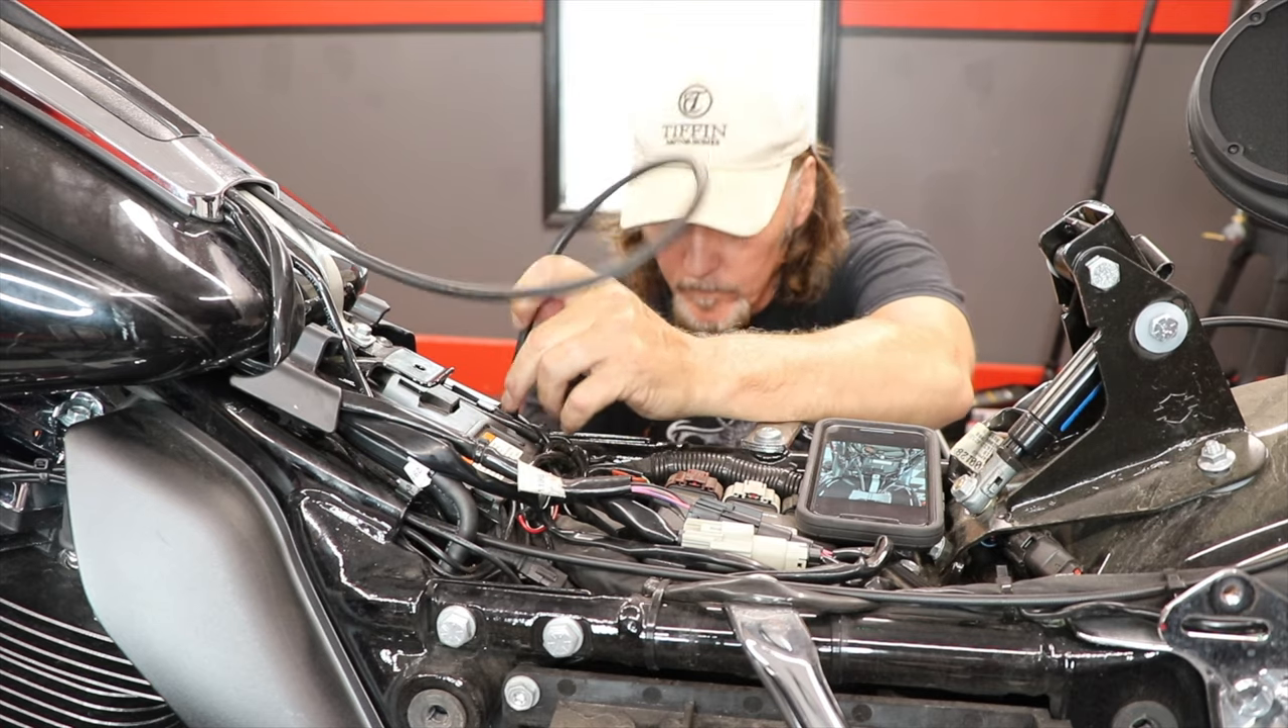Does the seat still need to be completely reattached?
Yes.